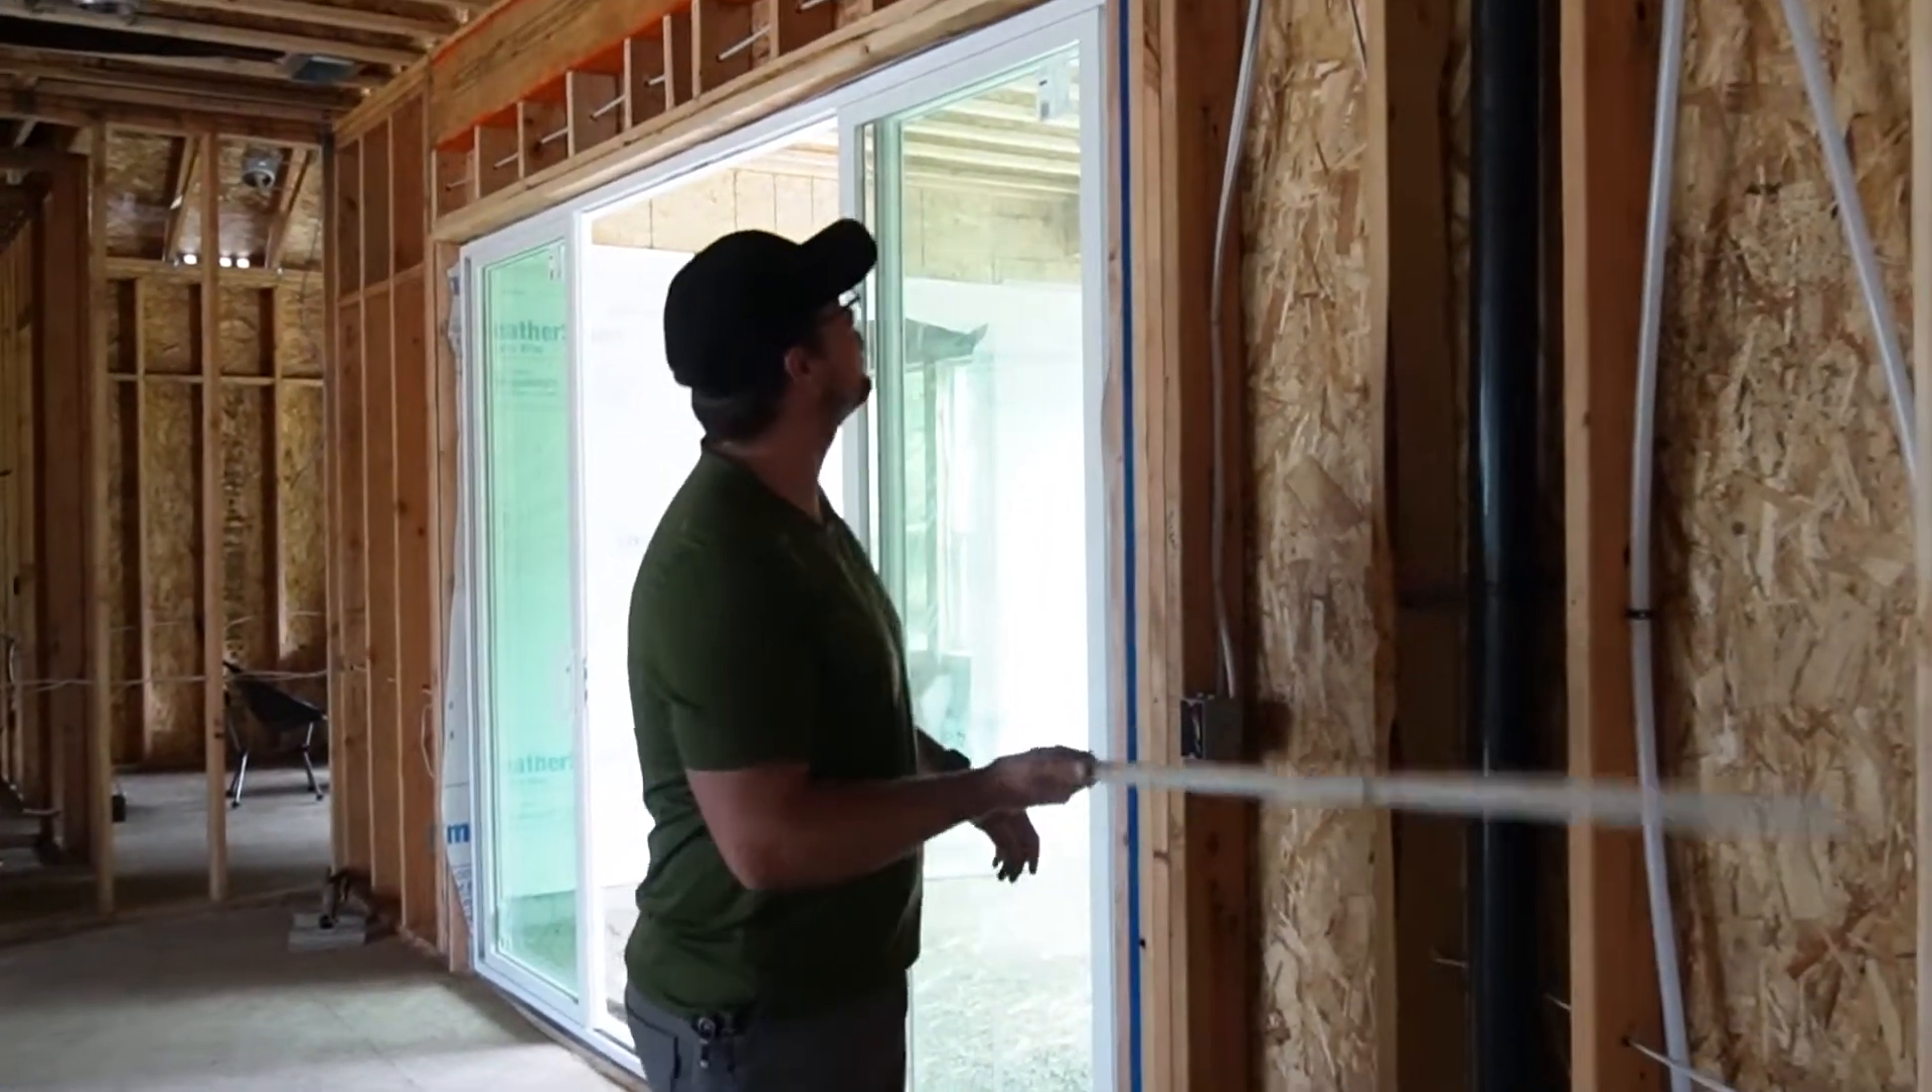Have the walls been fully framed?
Yes.